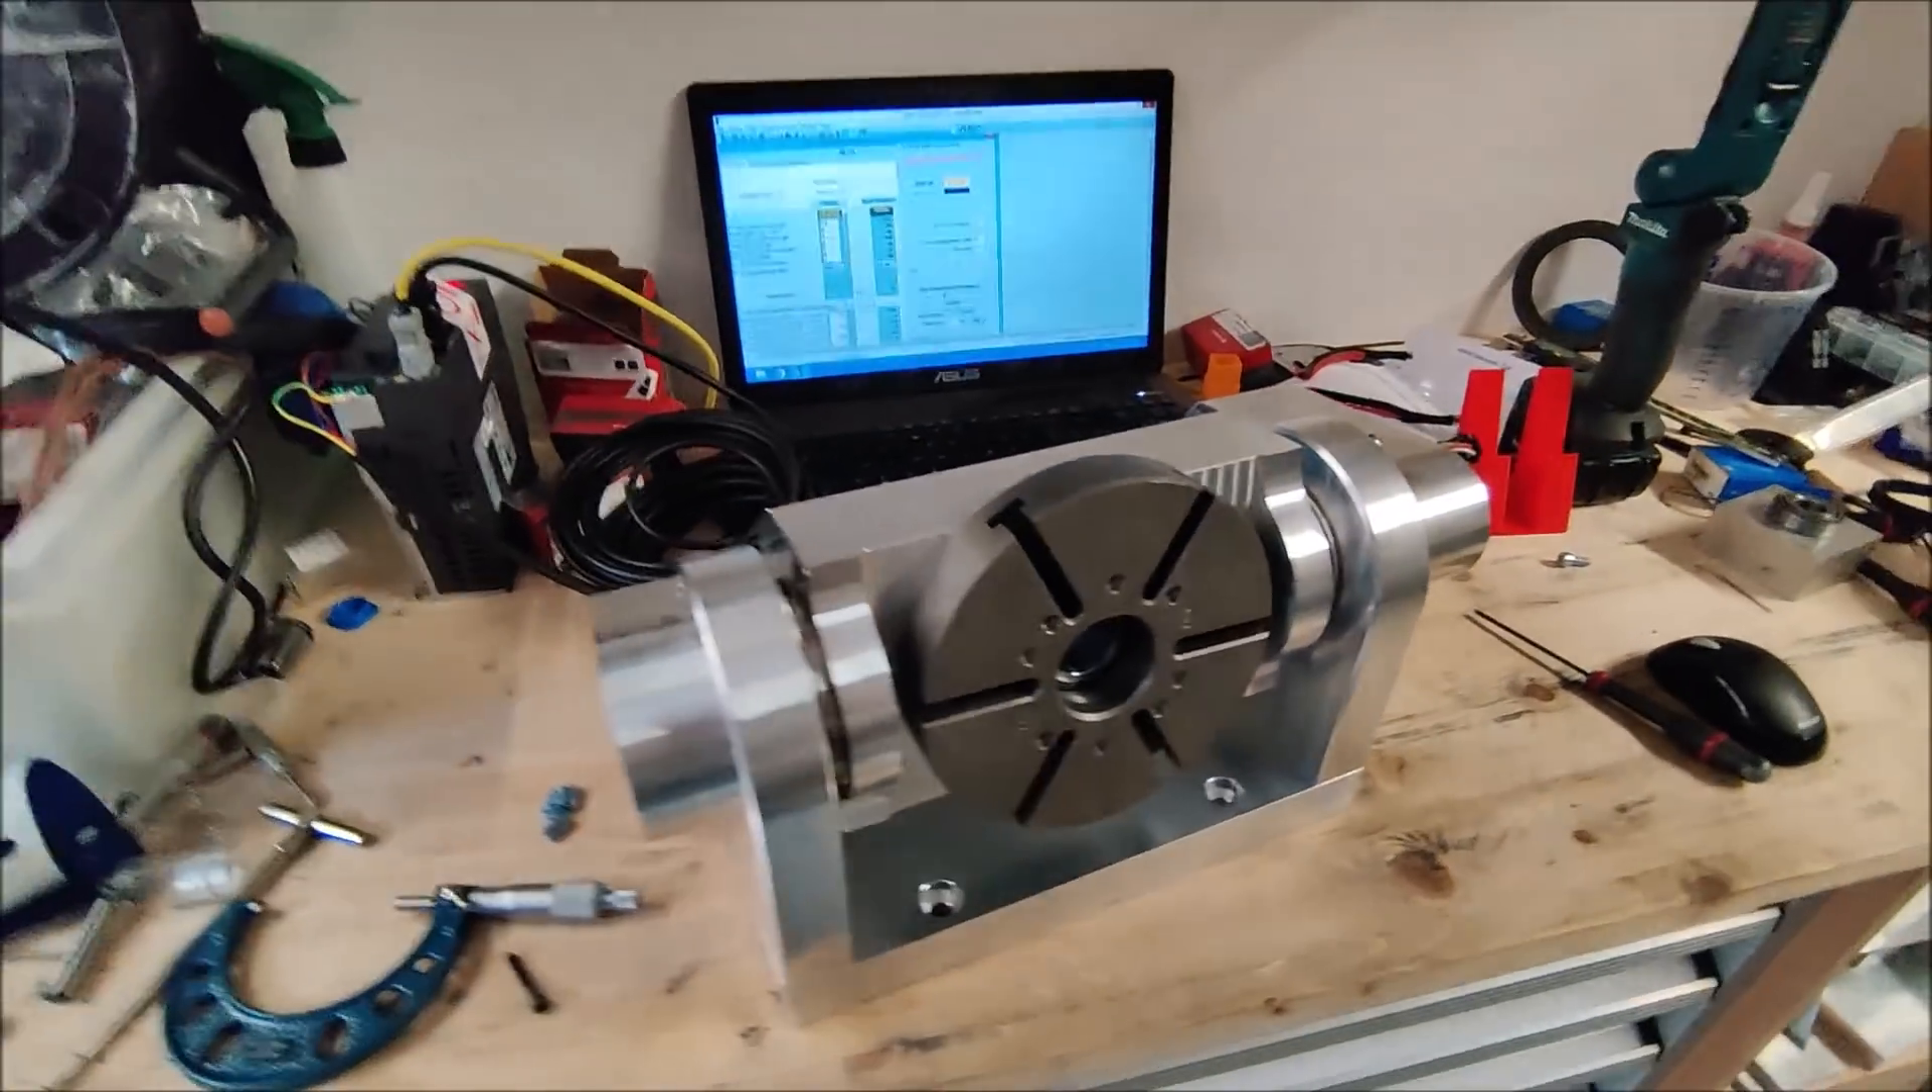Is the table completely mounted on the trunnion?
Yes.